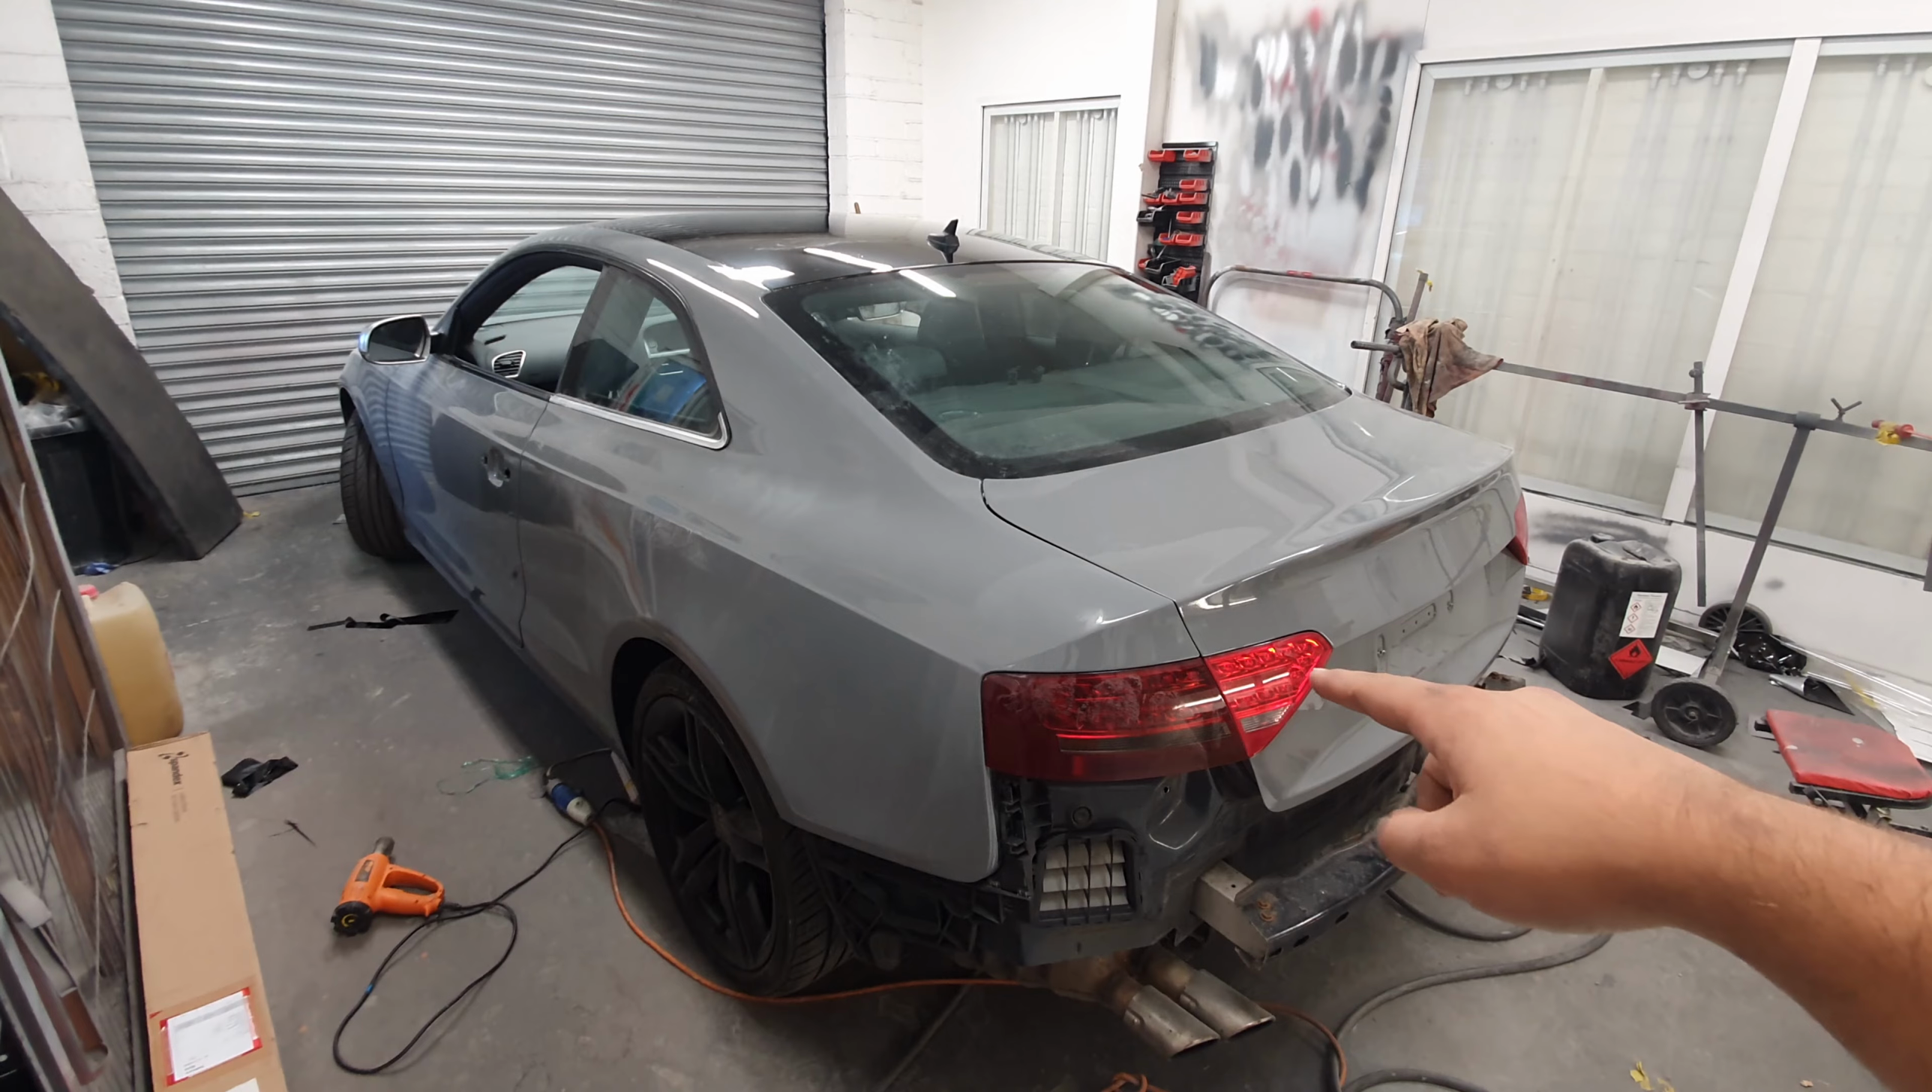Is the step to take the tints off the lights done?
No.